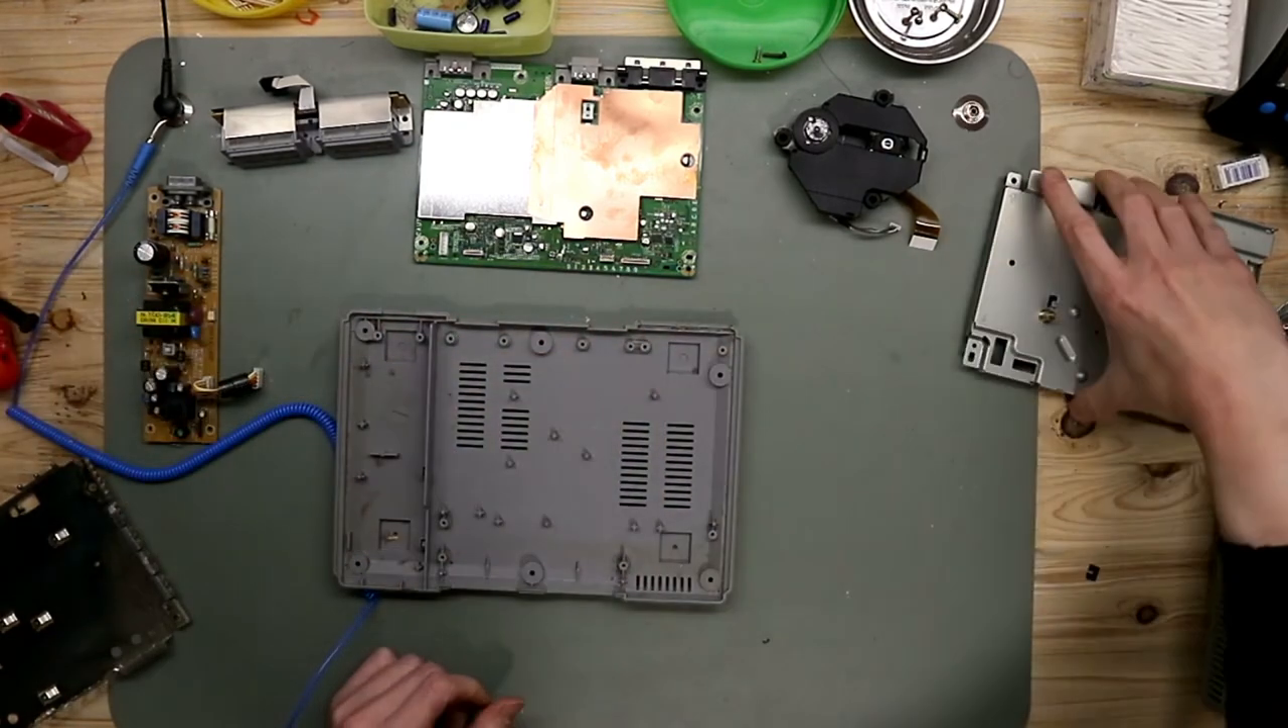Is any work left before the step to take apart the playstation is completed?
No.